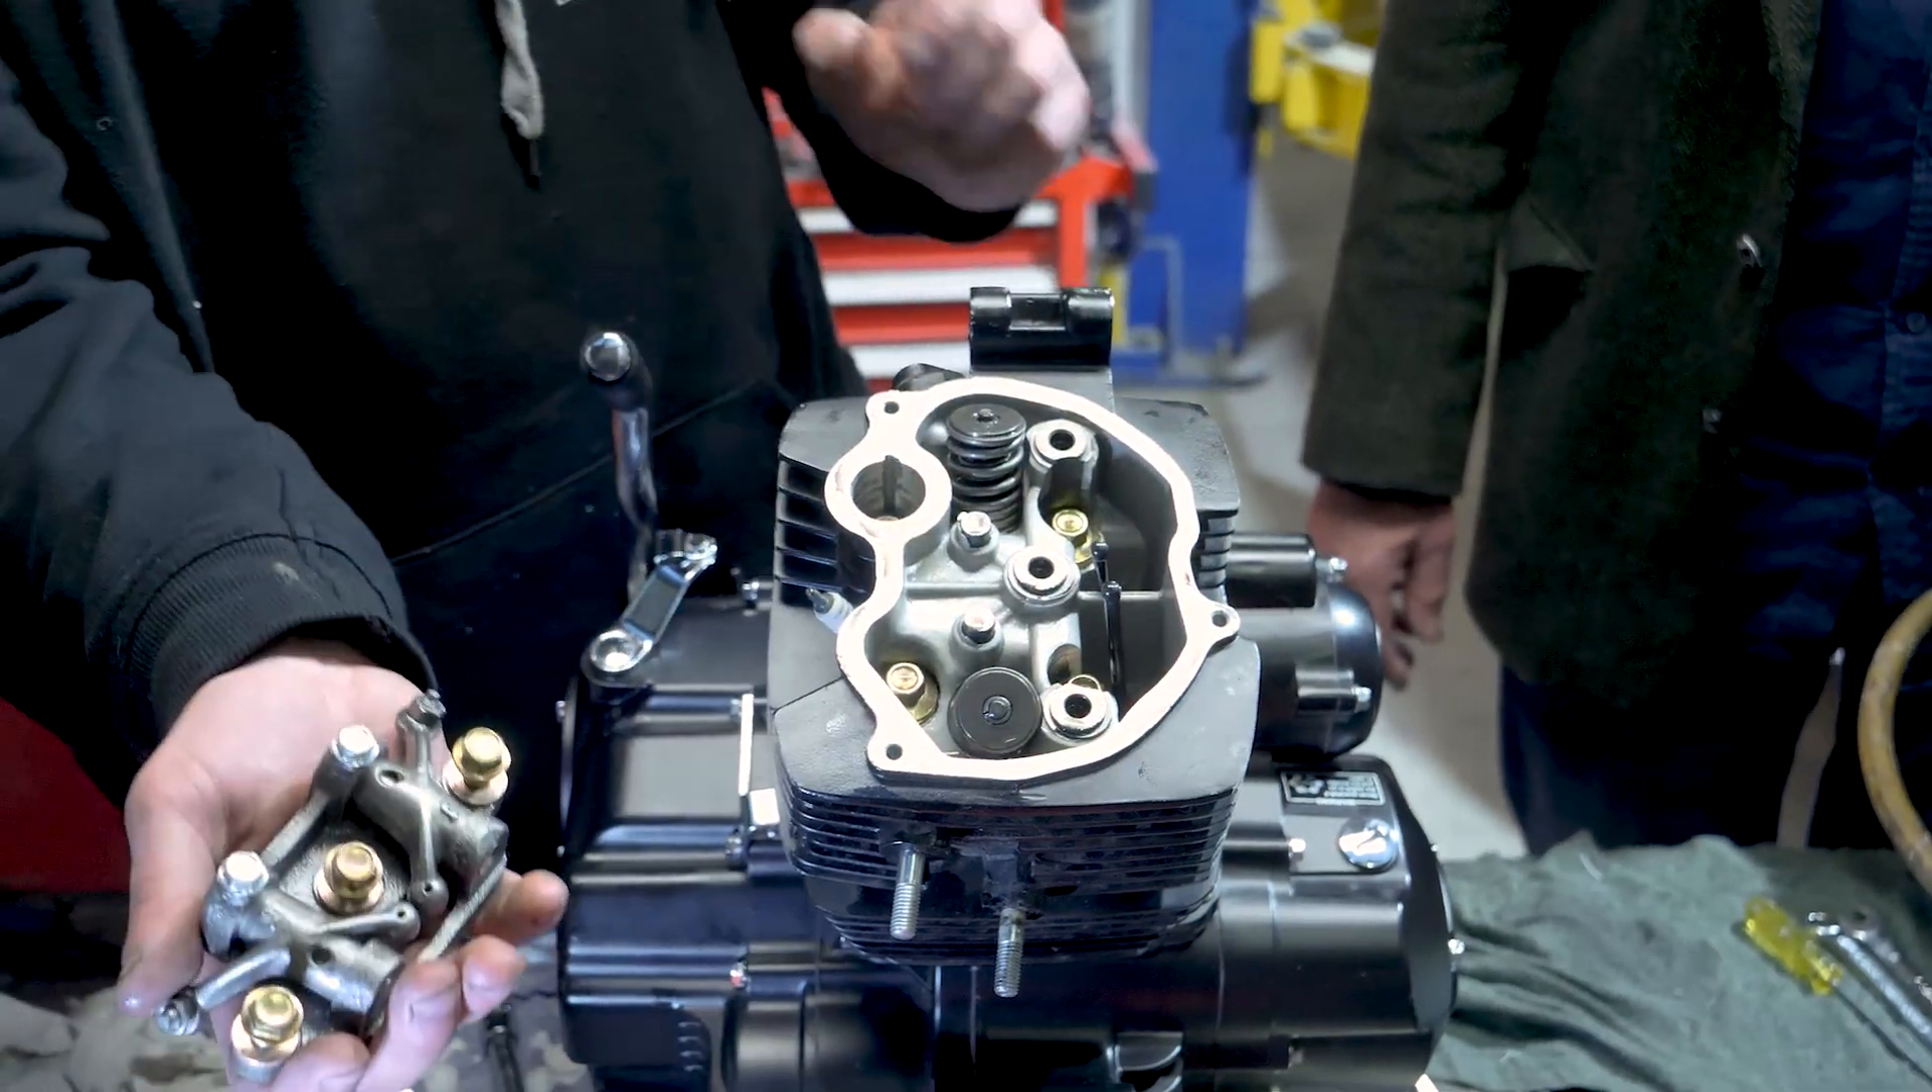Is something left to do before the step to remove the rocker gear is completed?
No.